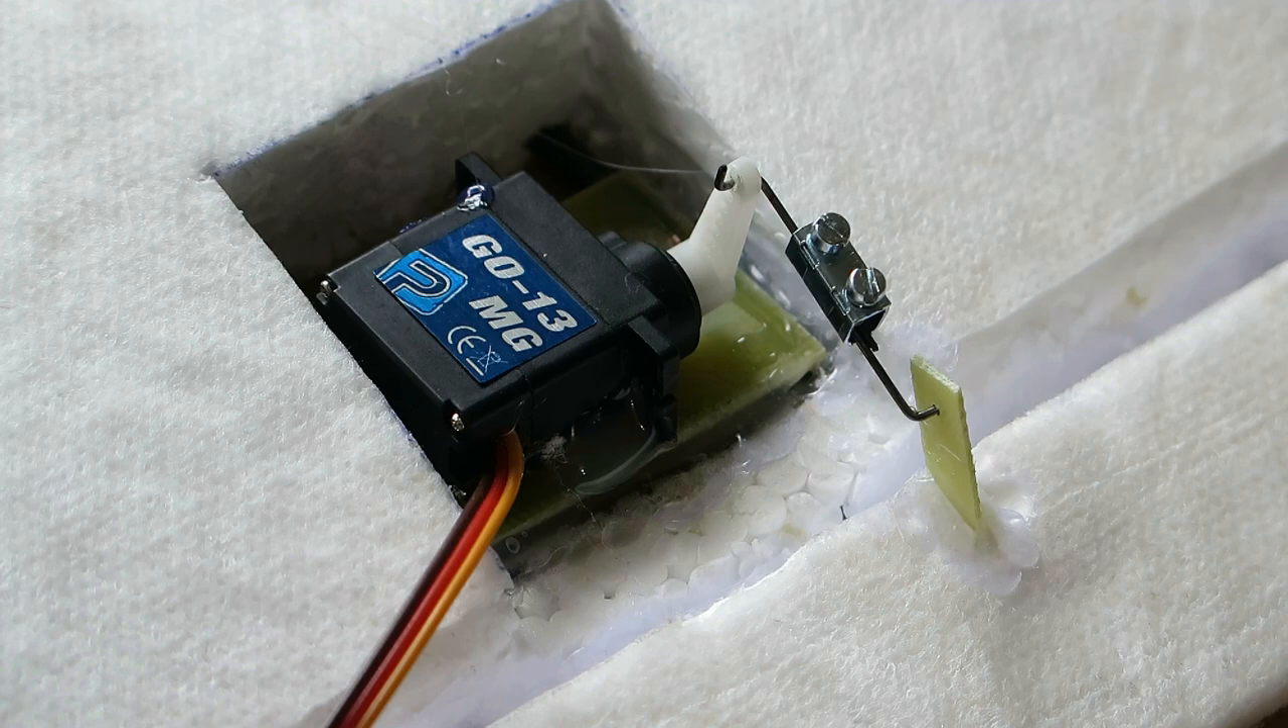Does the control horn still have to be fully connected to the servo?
No.